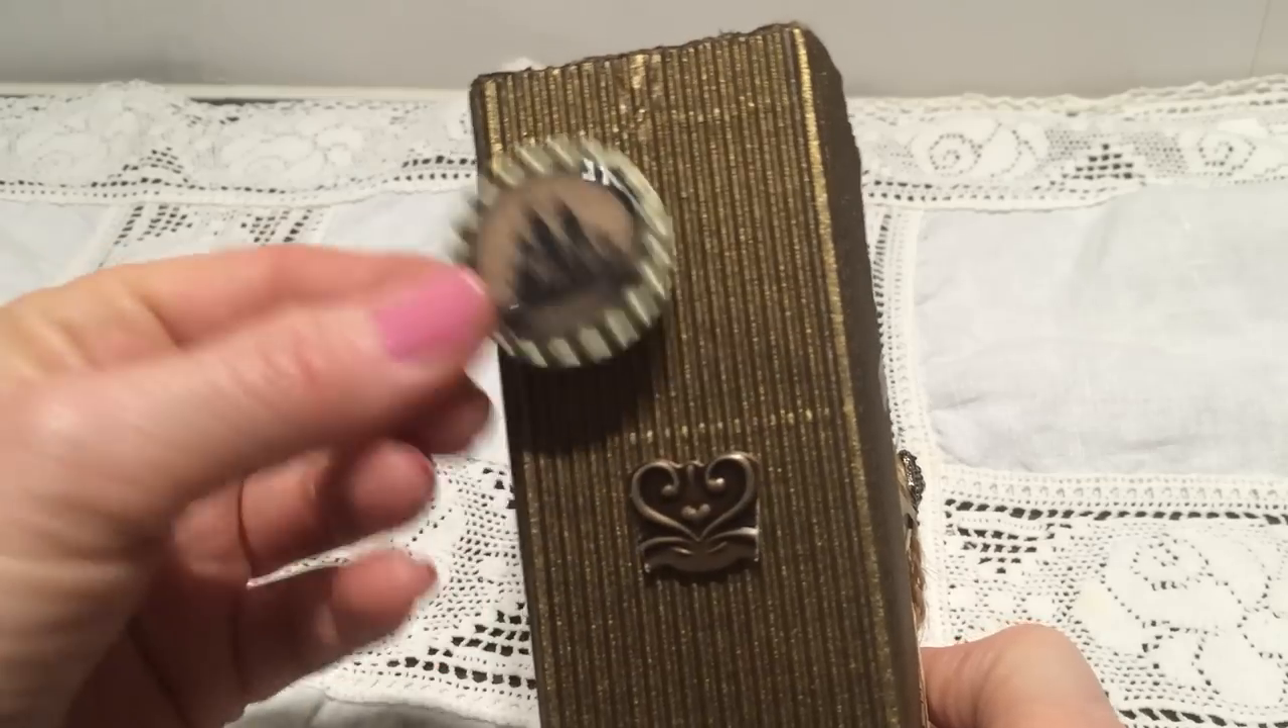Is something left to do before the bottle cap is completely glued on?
Yes.